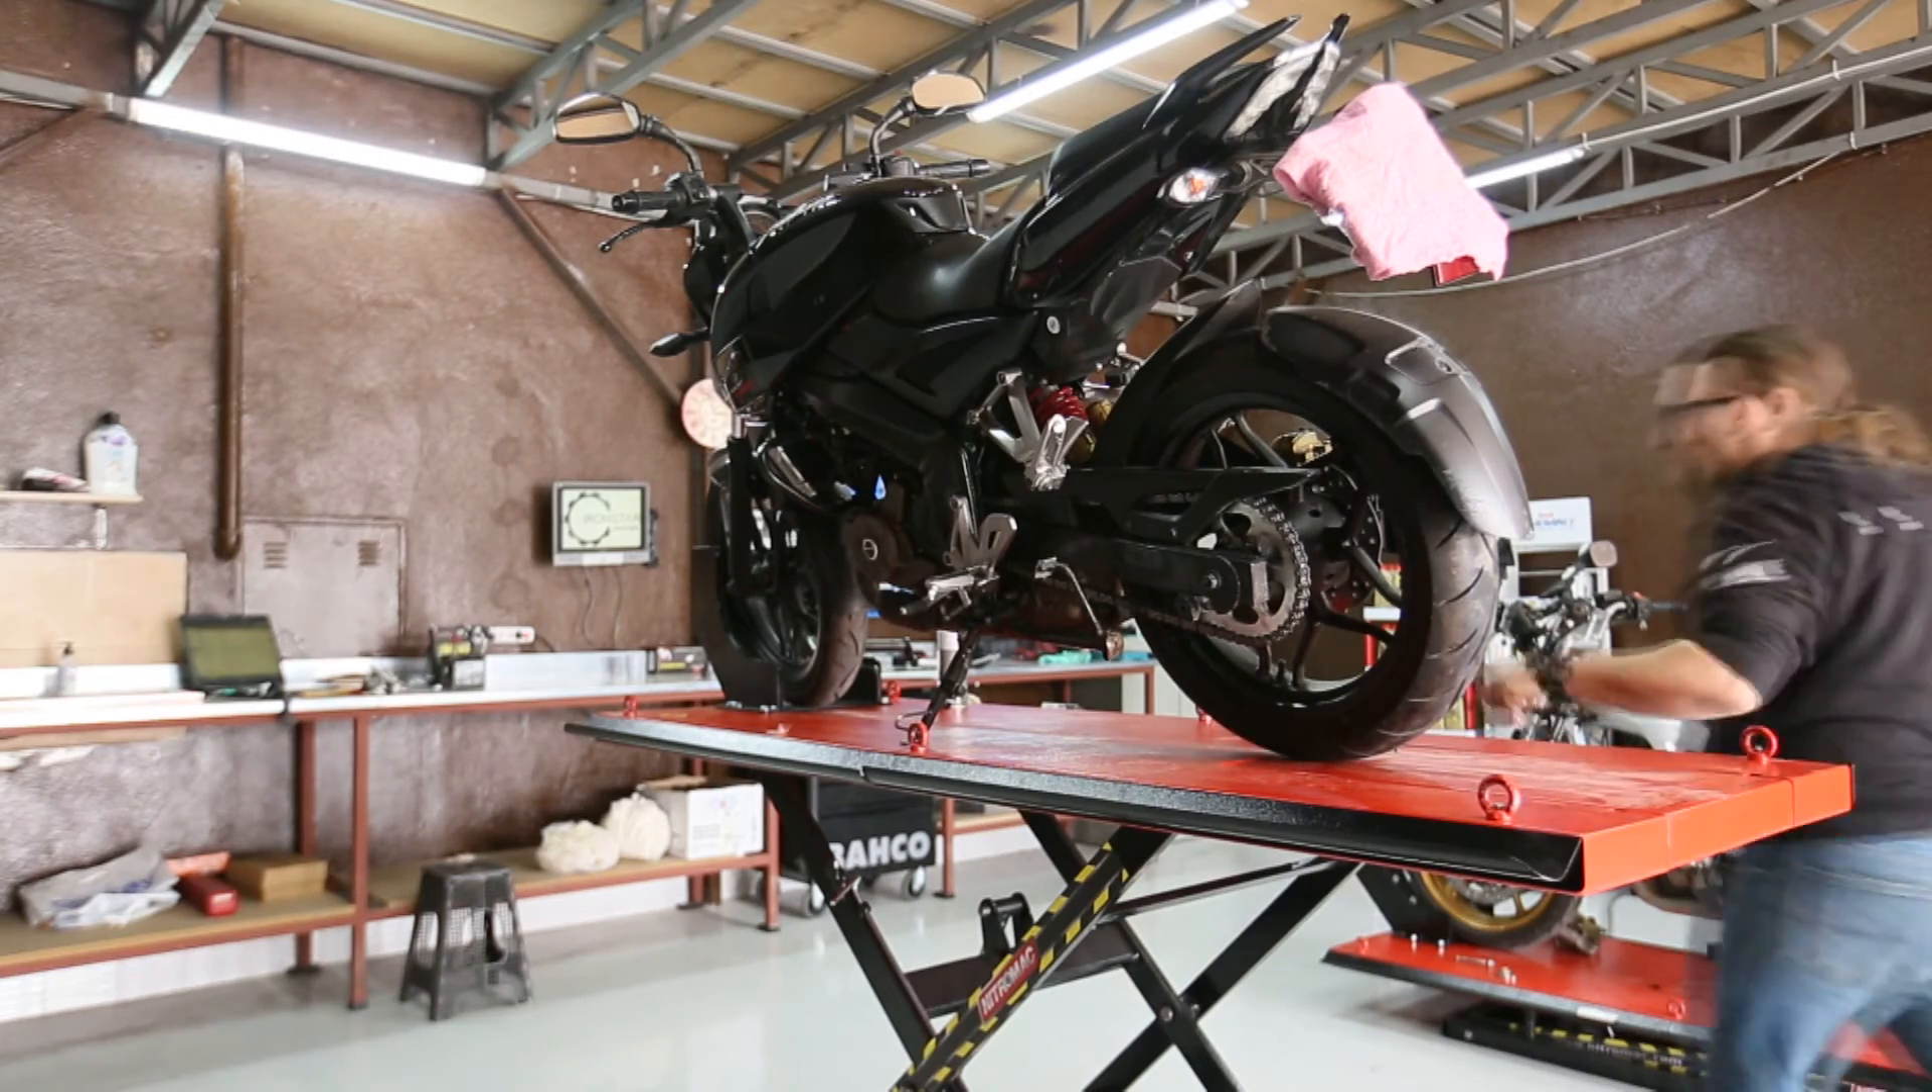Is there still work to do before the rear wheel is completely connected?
No.